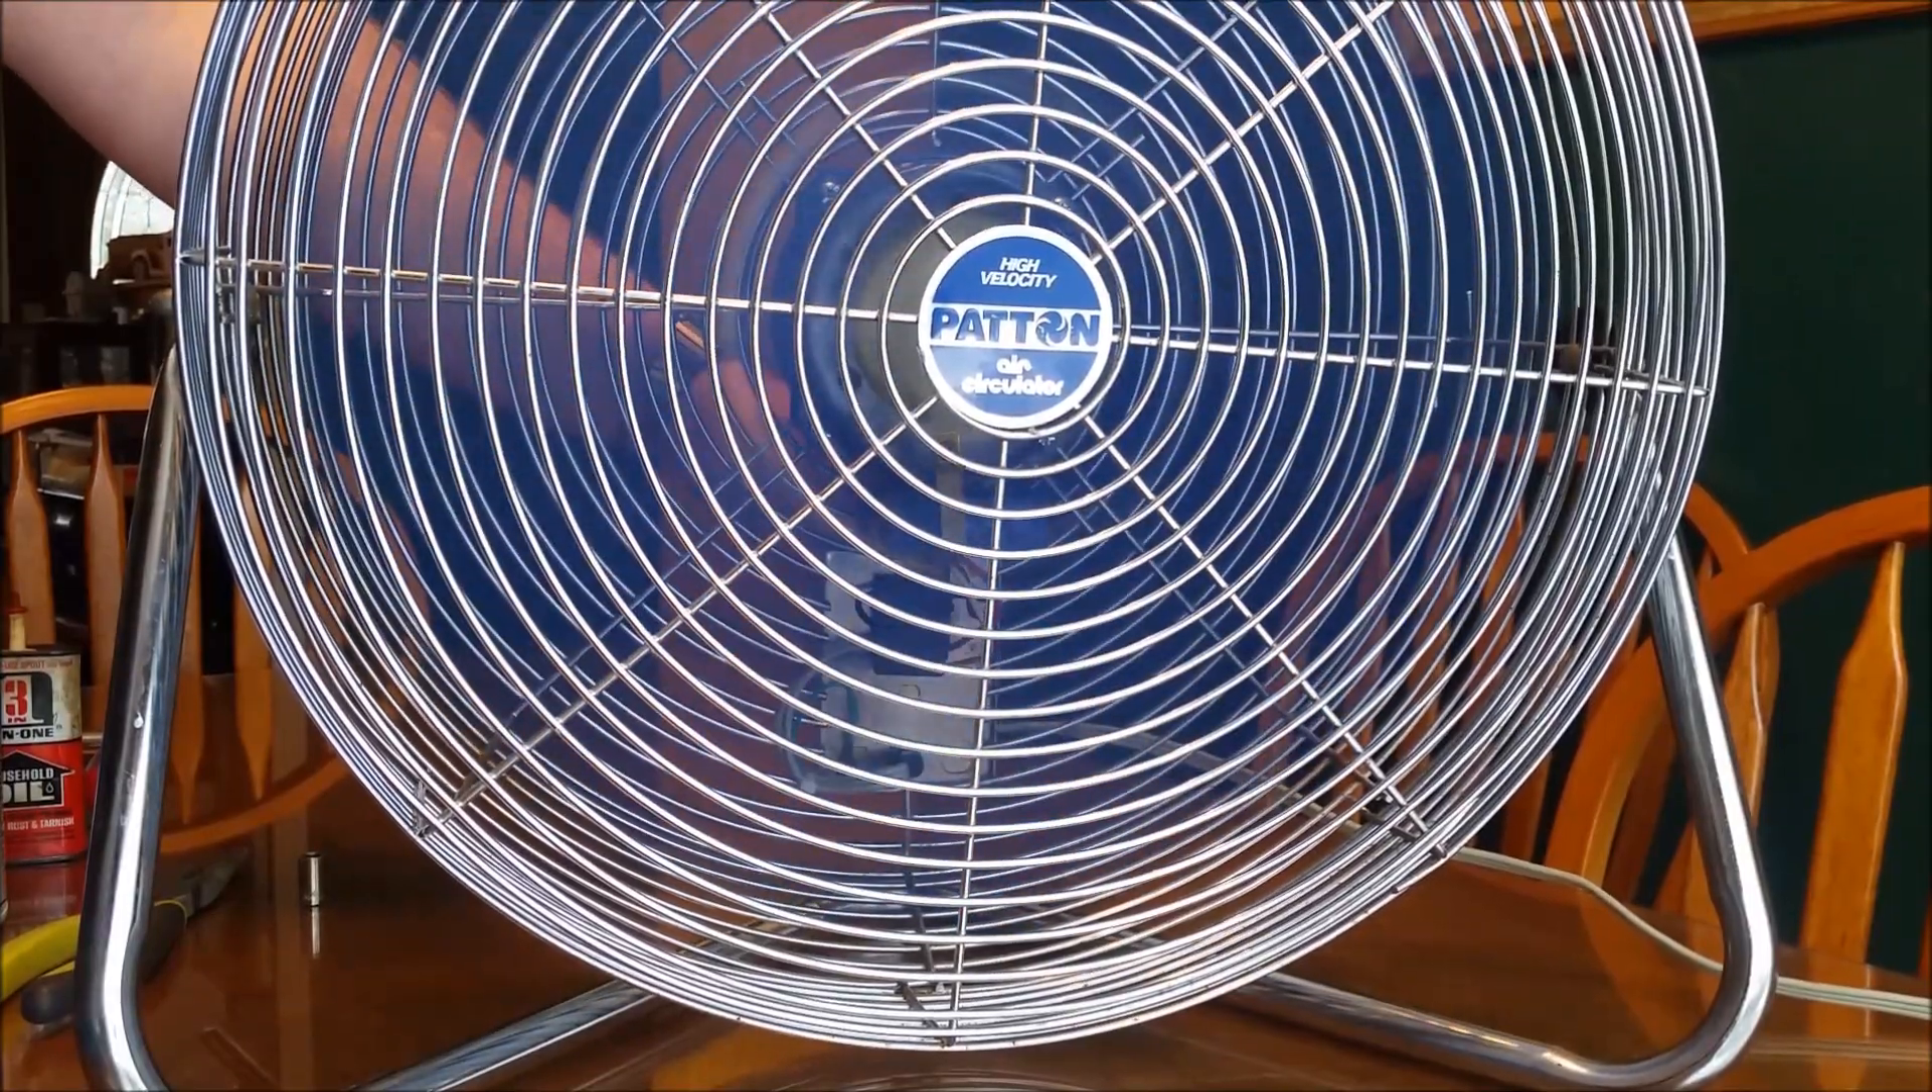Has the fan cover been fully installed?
Yes.